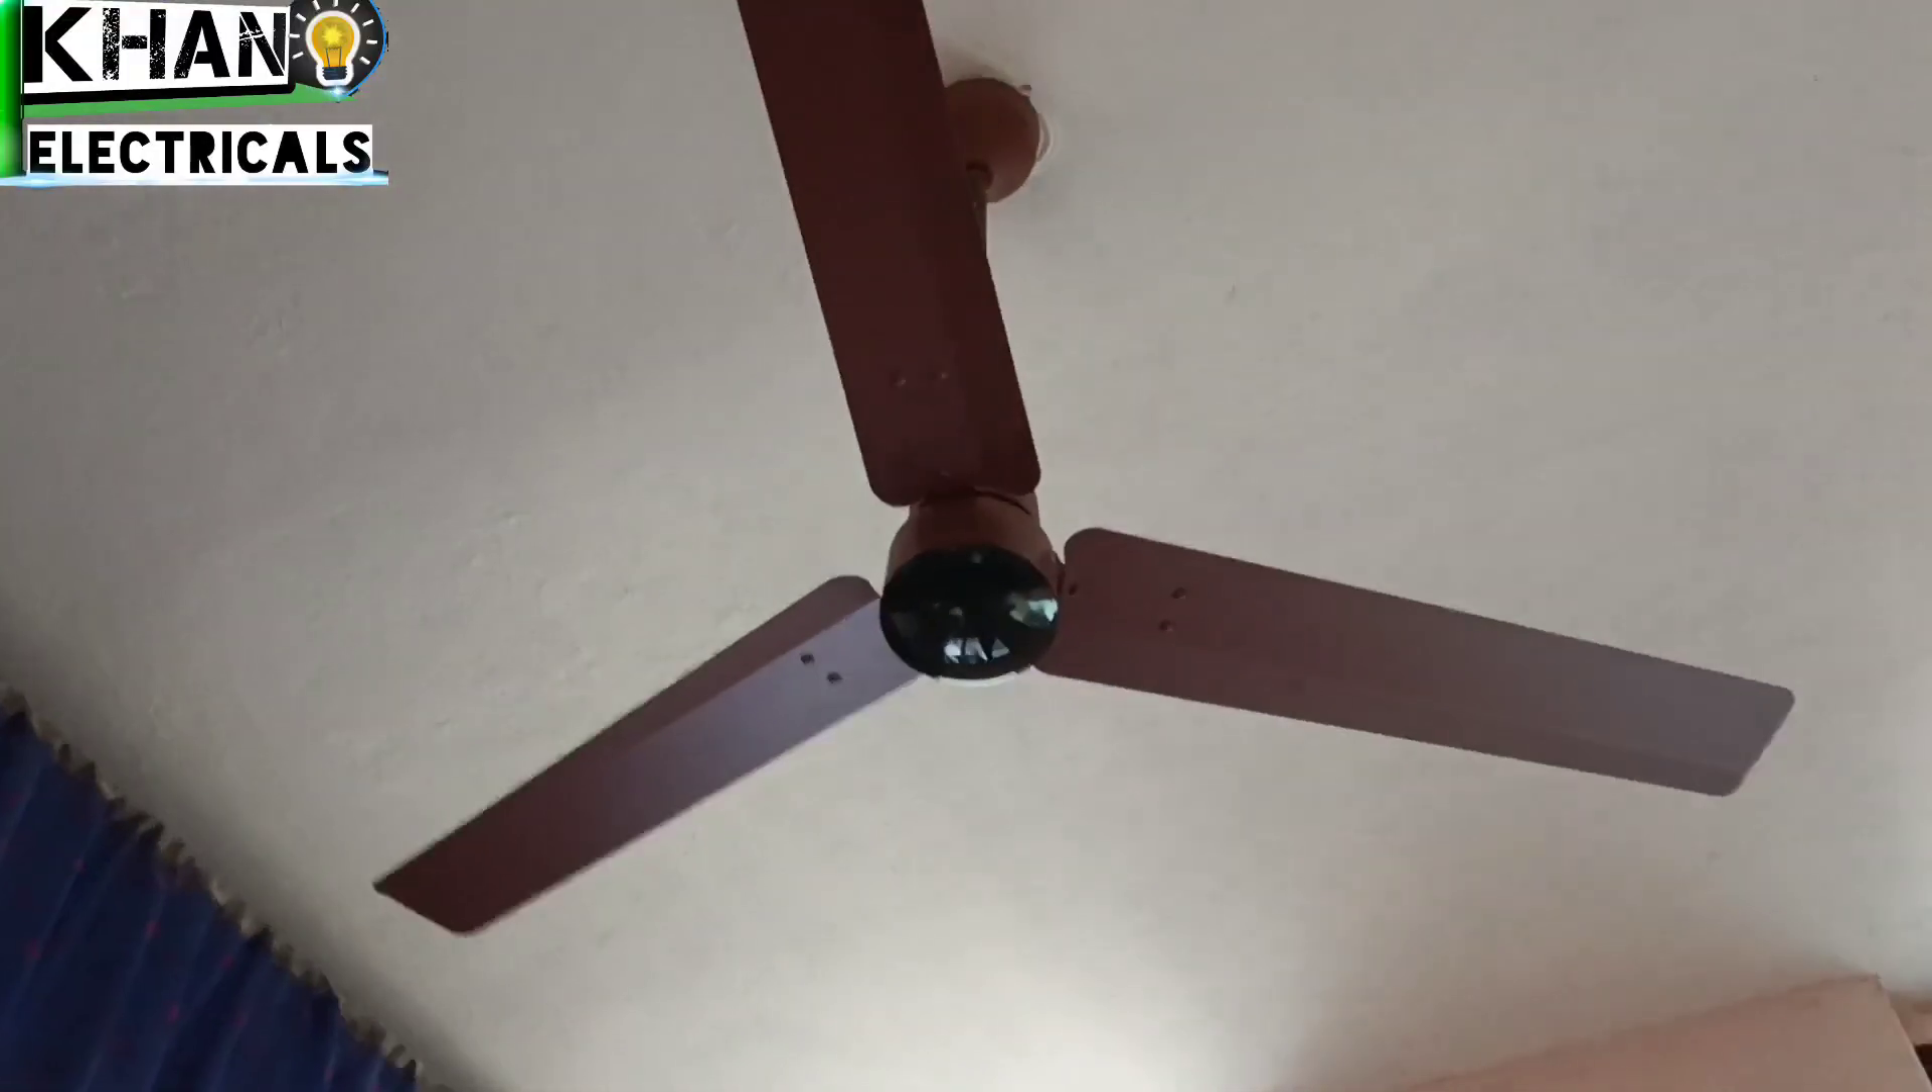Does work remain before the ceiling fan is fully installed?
No.